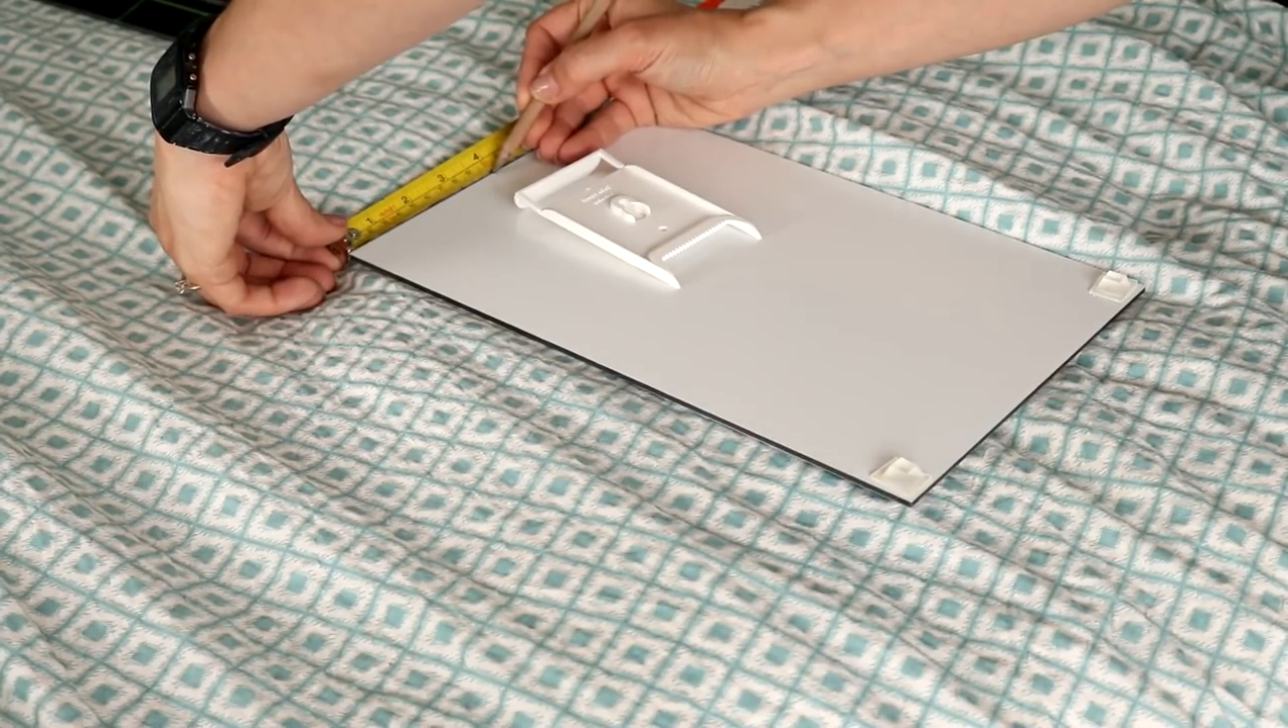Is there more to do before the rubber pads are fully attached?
No.